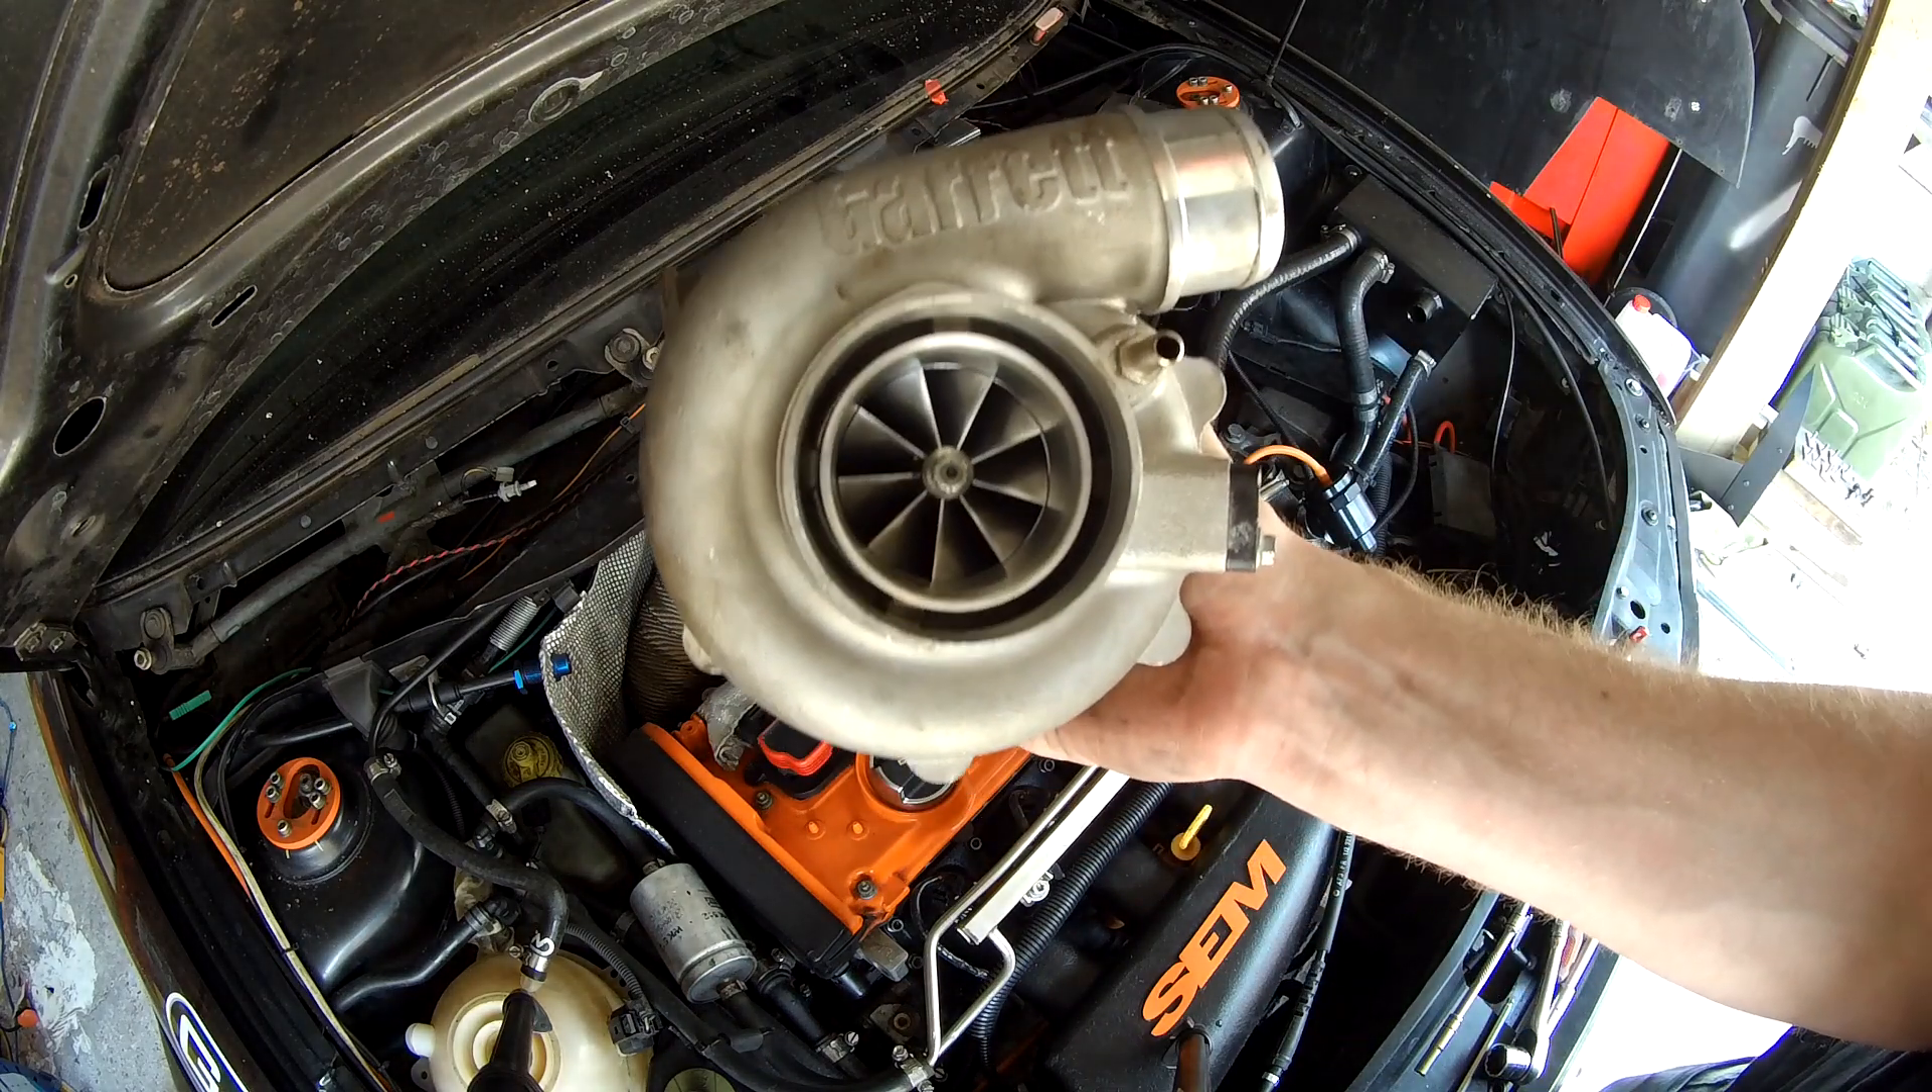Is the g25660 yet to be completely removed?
No.